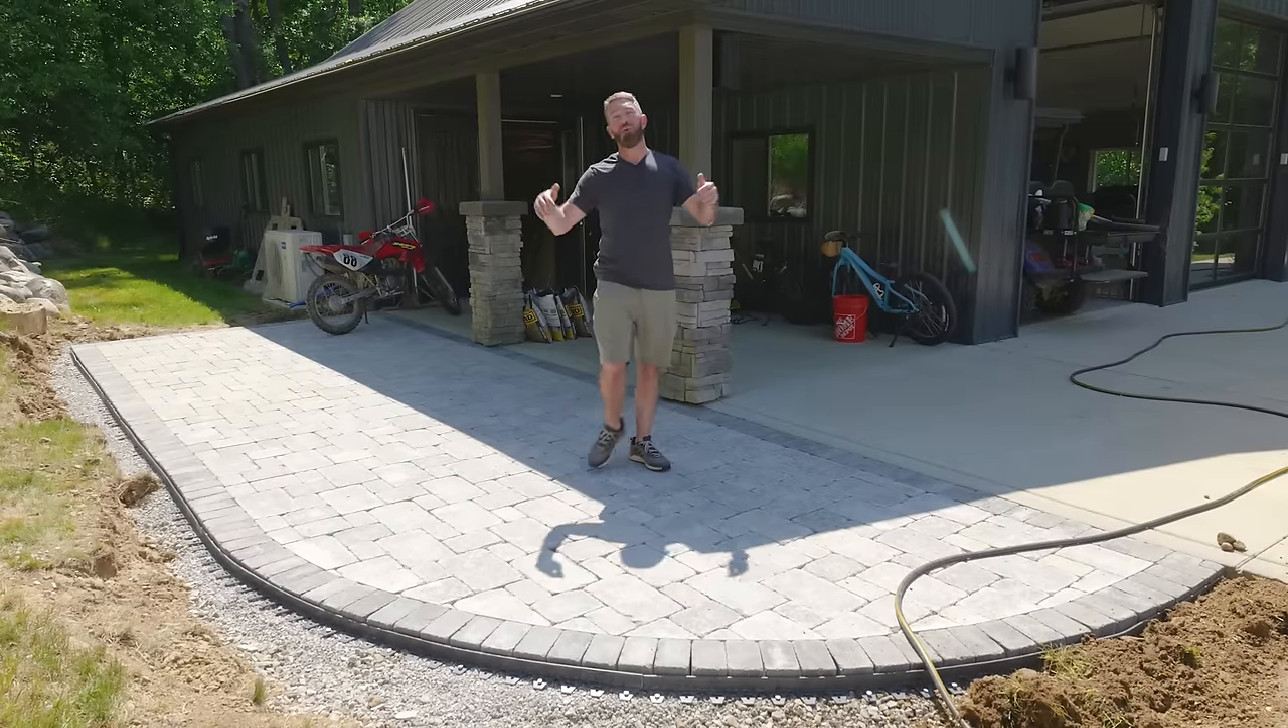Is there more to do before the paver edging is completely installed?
No.